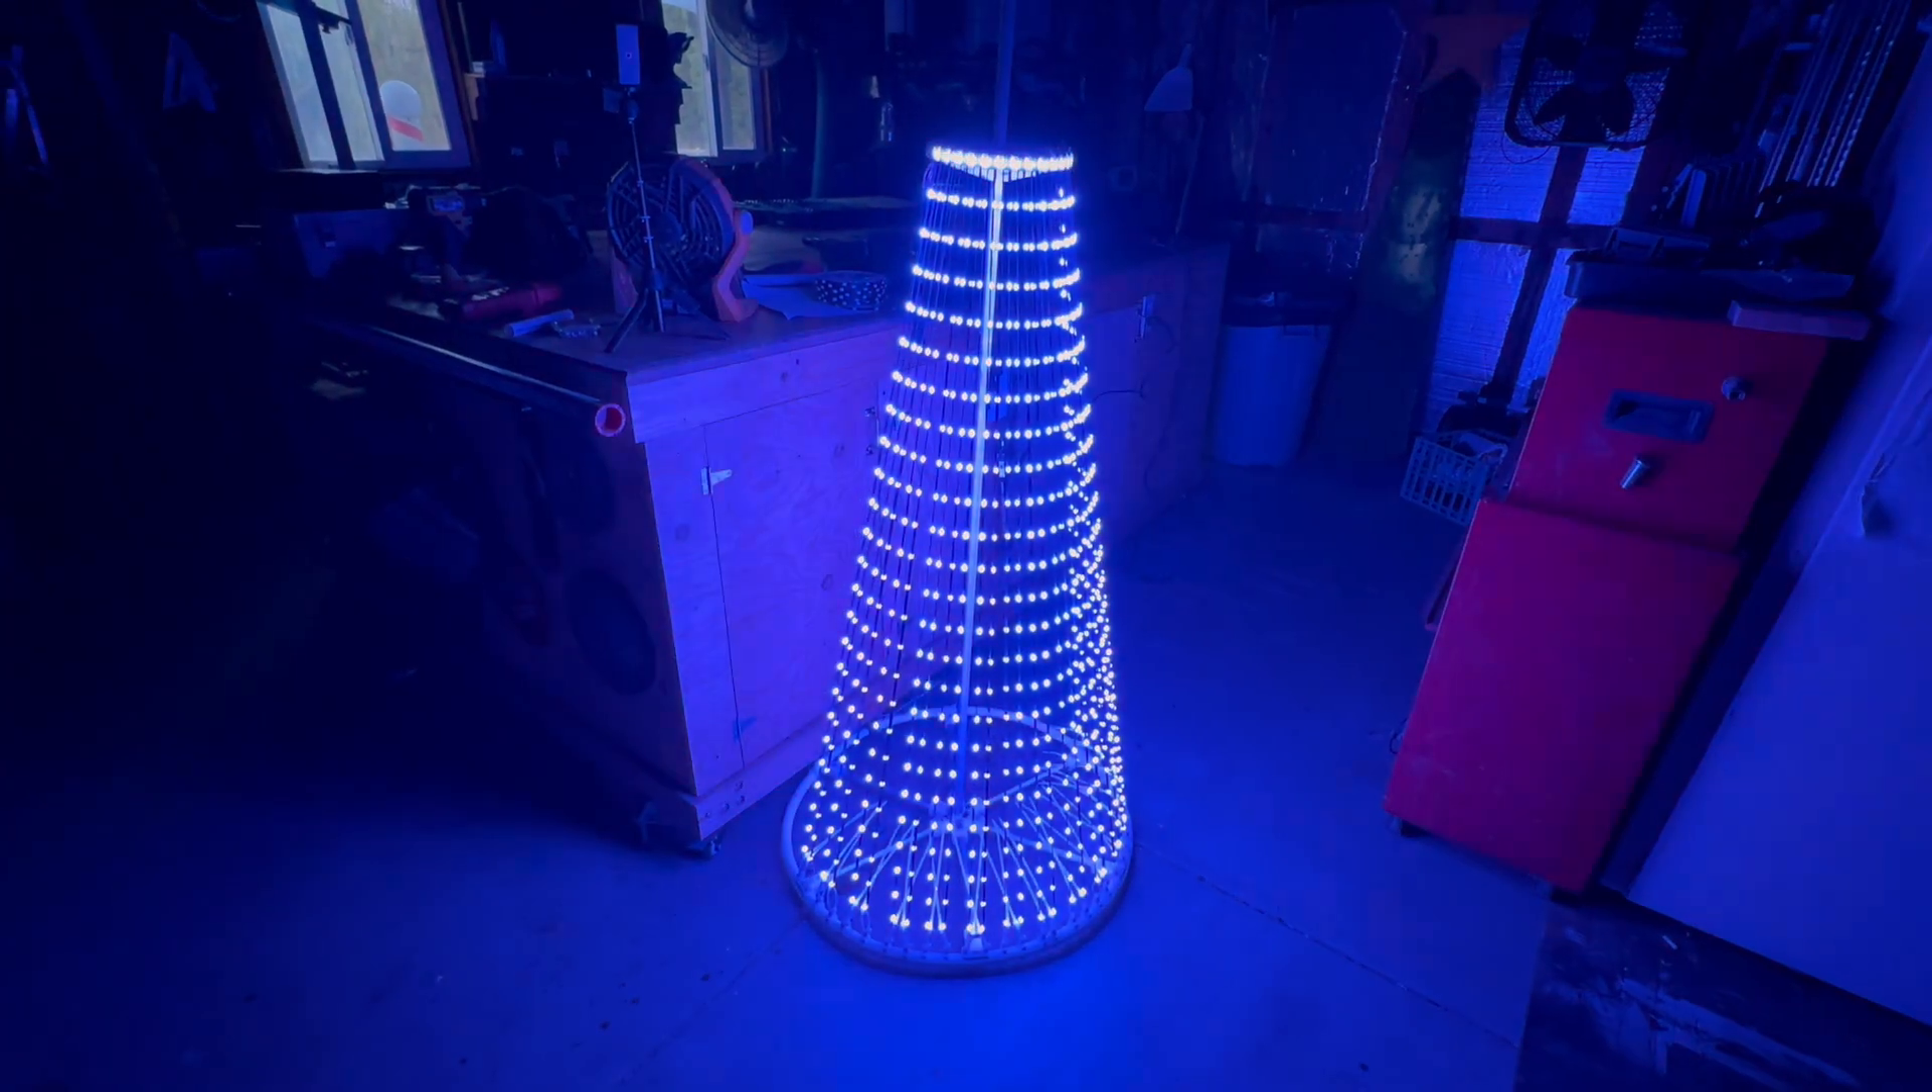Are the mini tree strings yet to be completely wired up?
No.